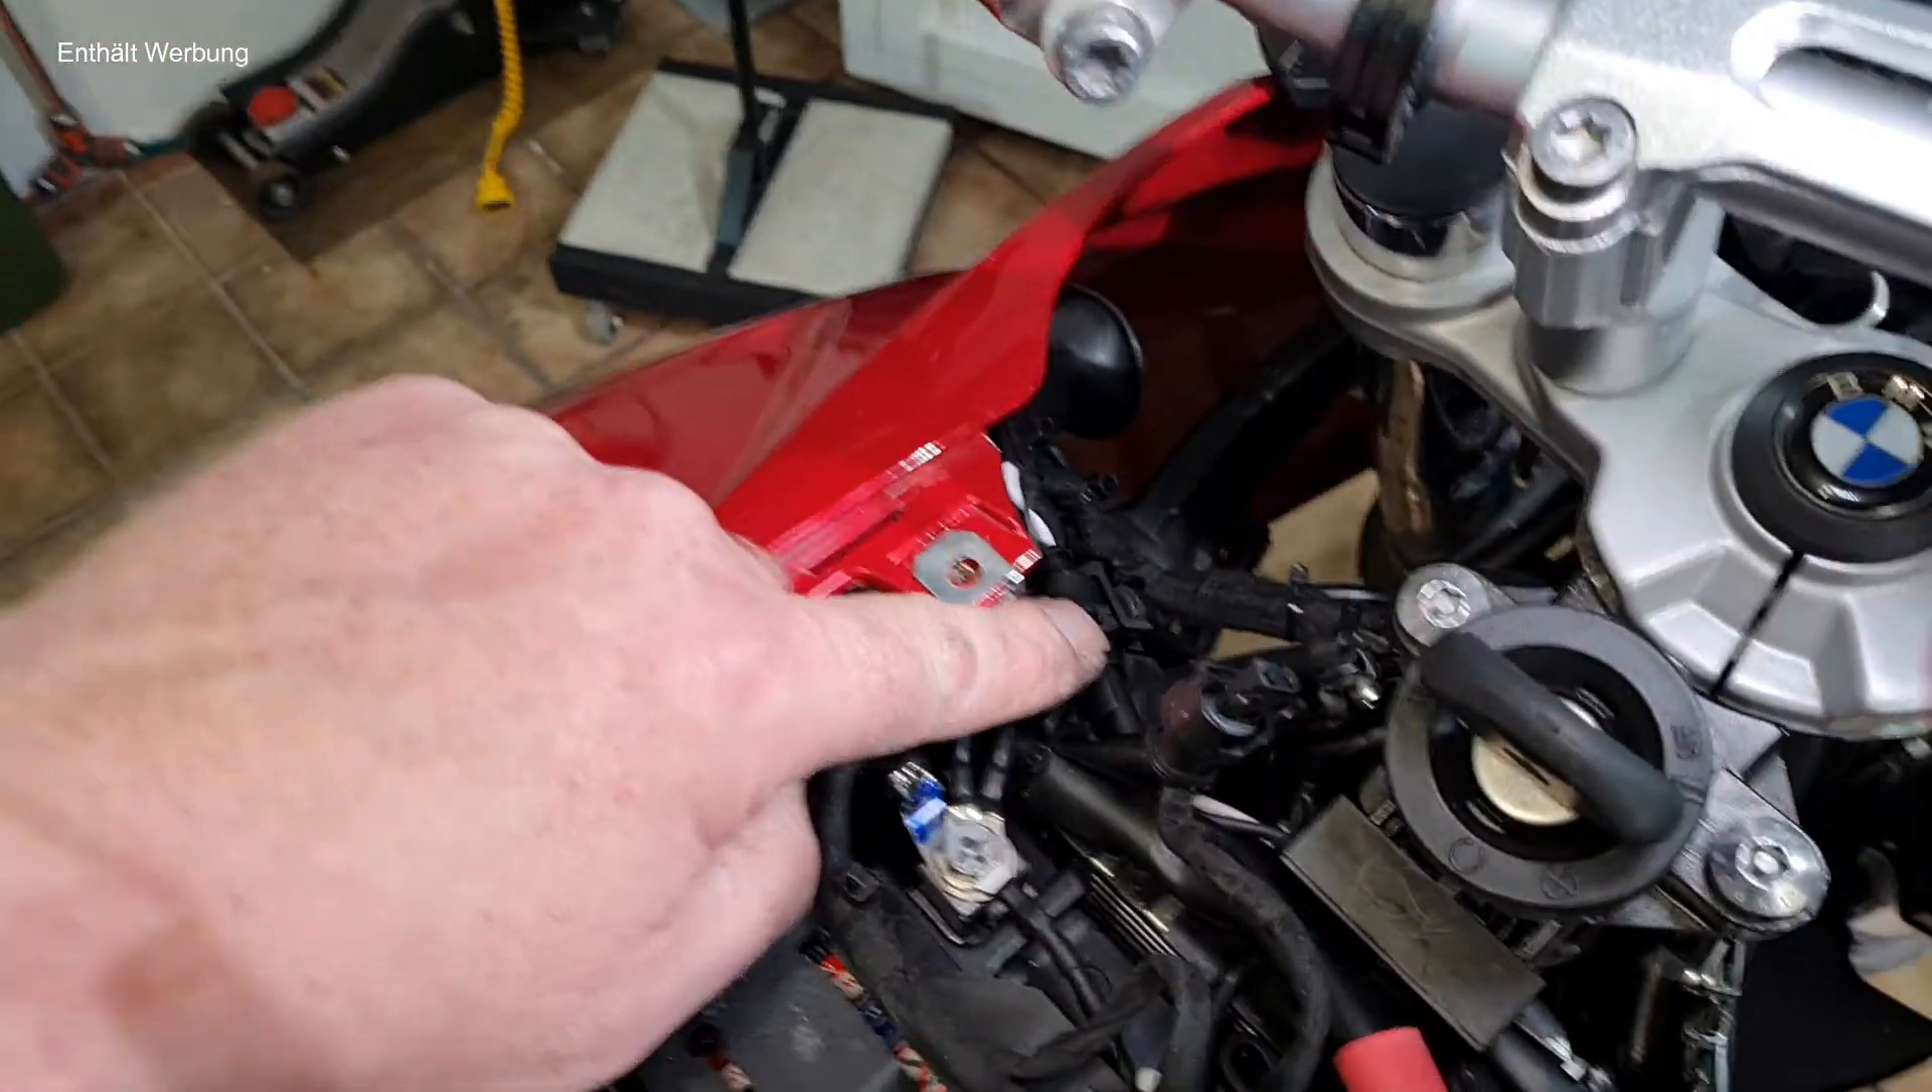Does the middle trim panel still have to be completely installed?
Yes.